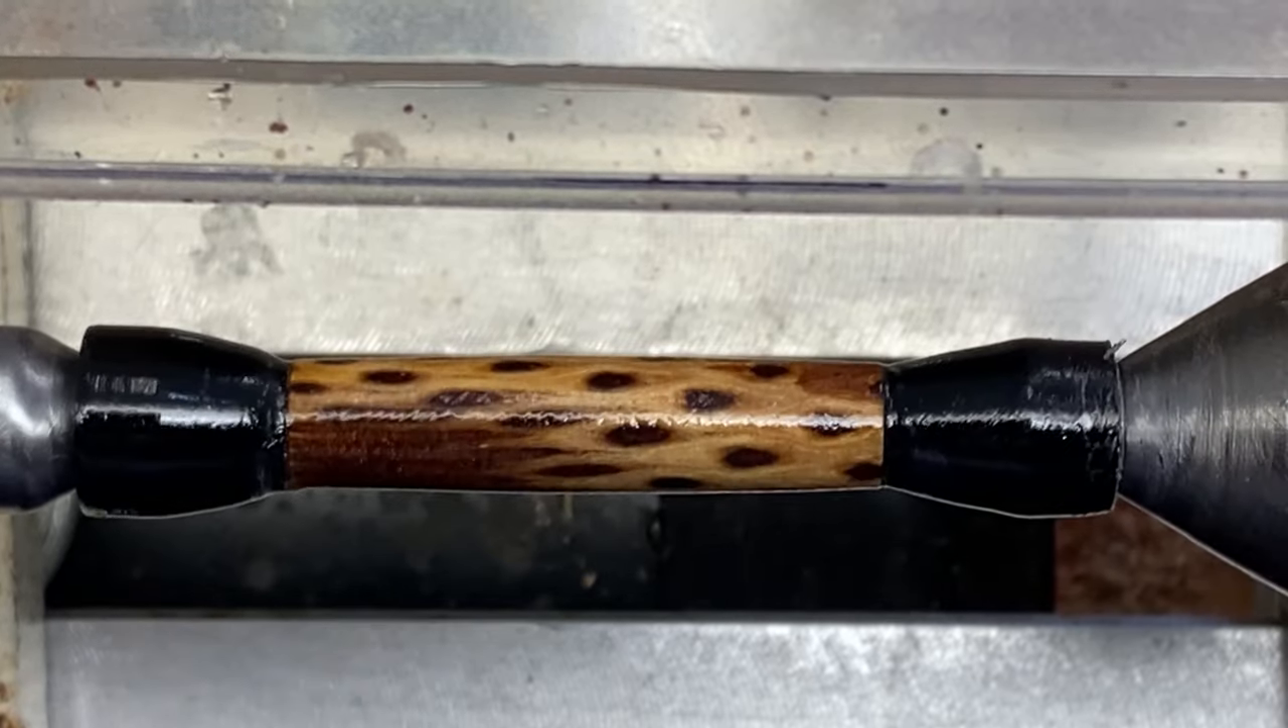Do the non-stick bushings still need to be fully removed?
Yes.